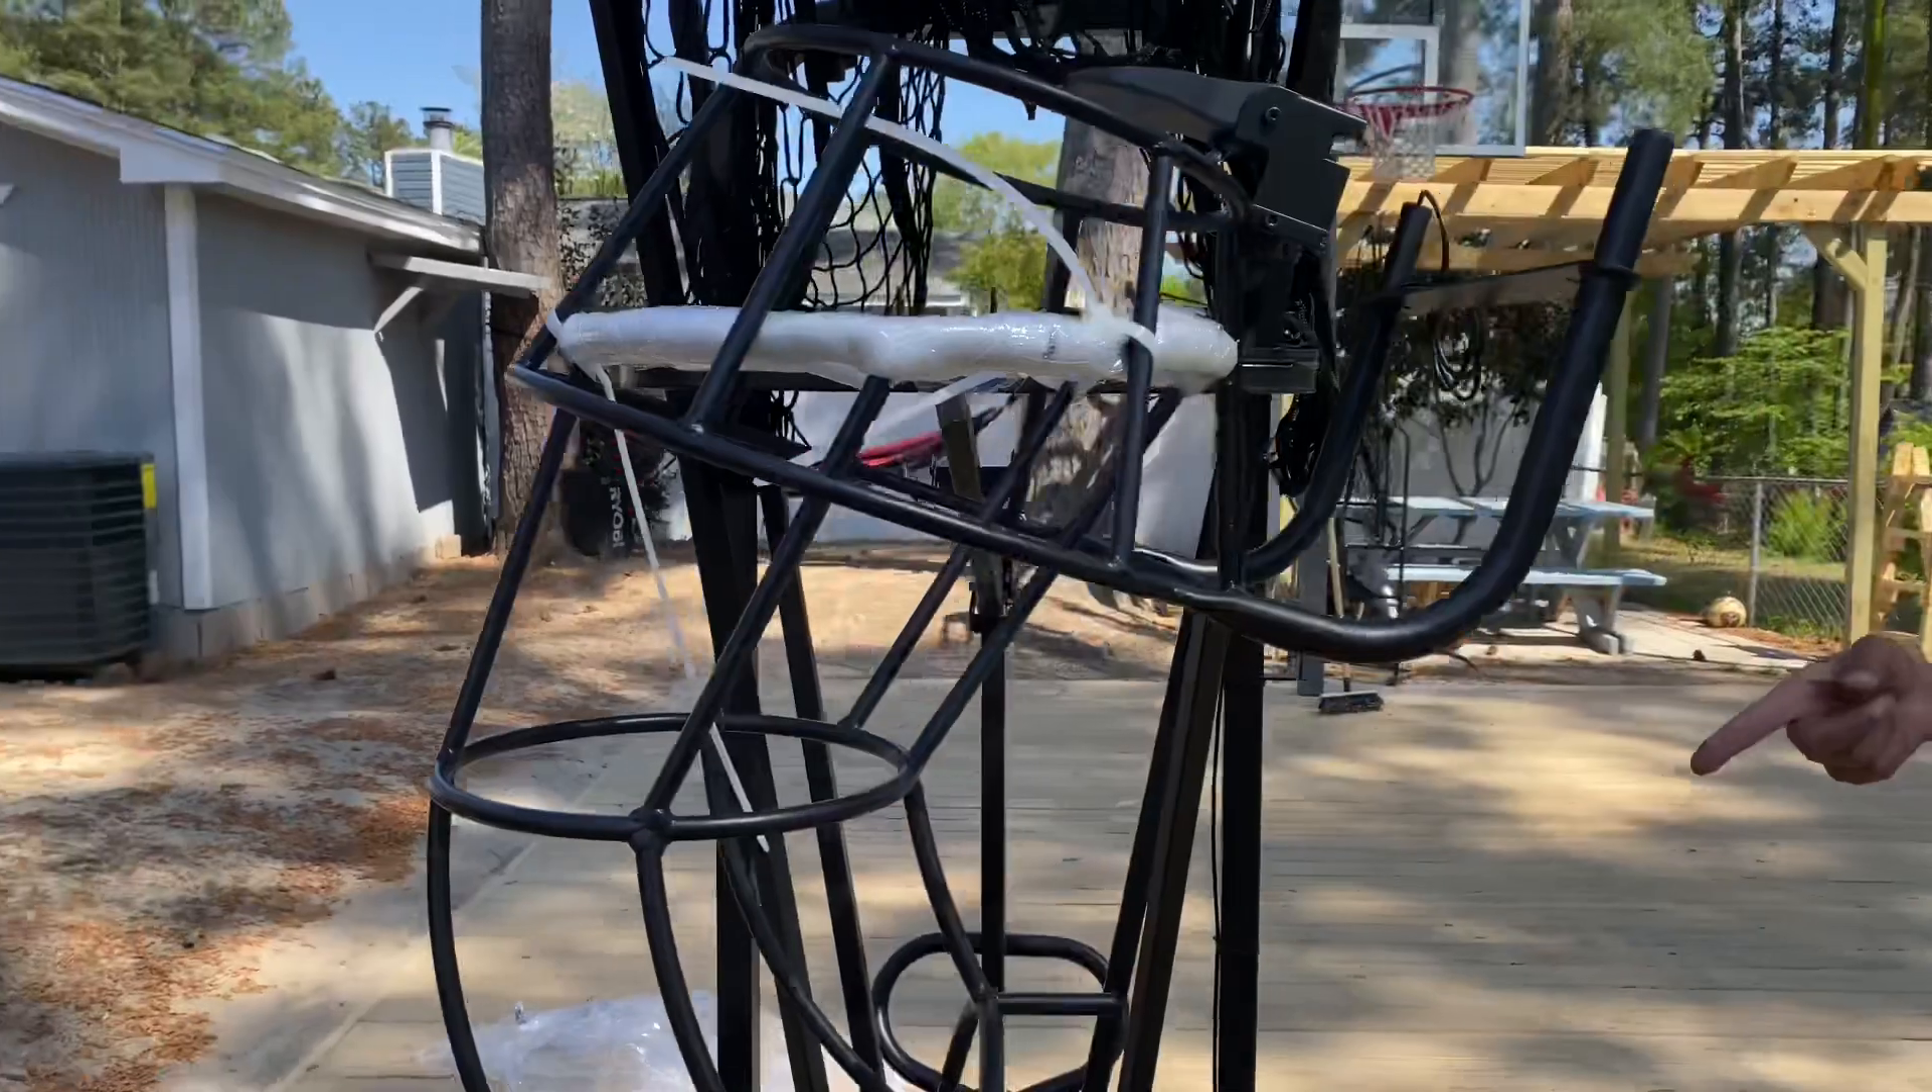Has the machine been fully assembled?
No.